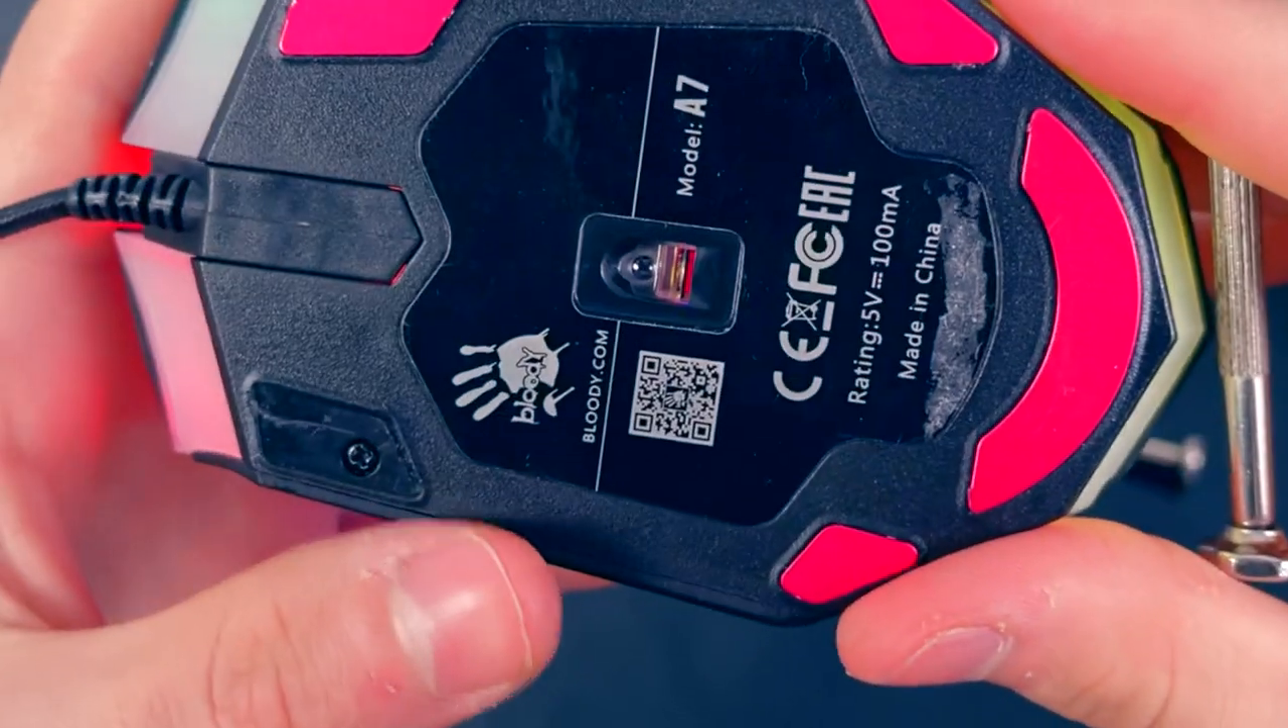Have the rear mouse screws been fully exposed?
No.